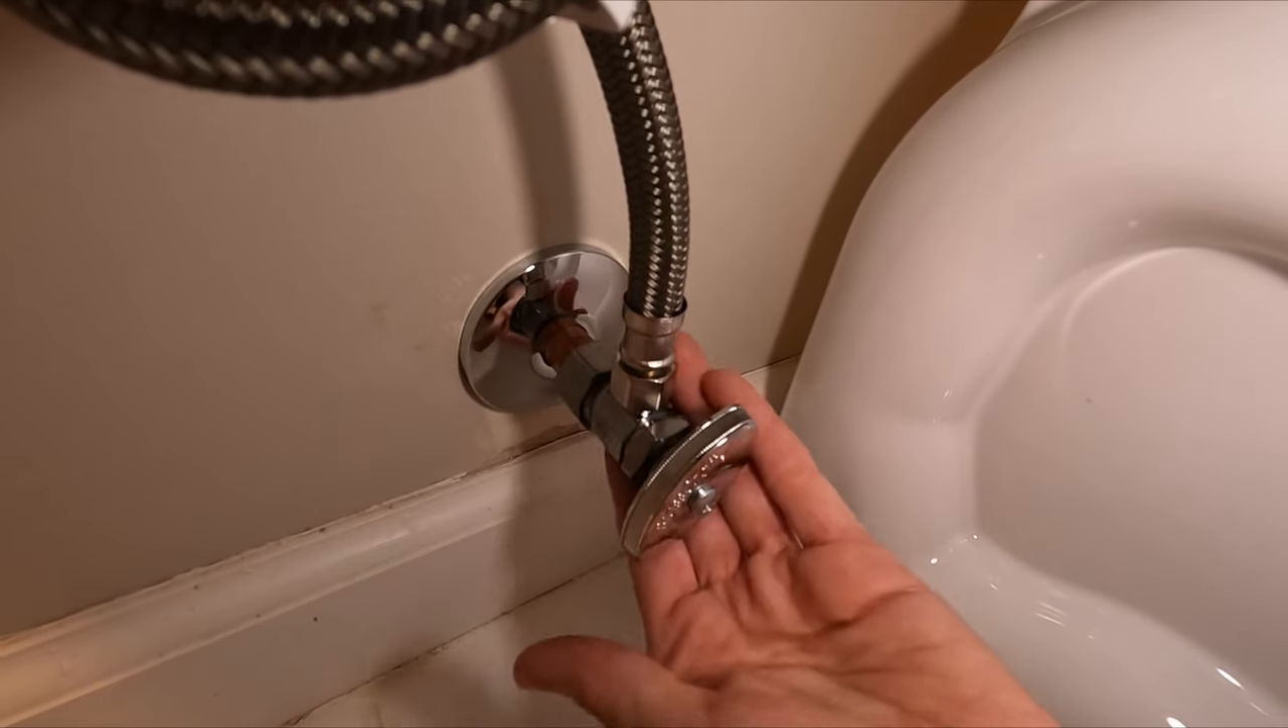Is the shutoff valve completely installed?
Yes.